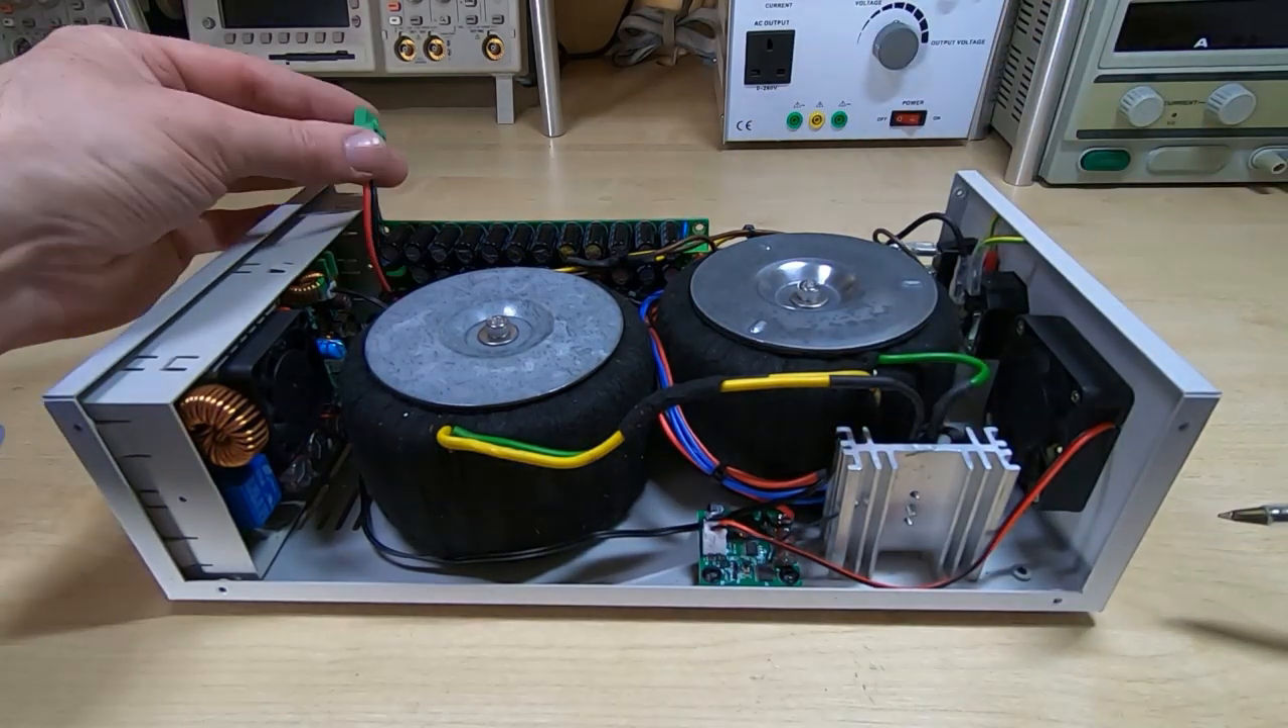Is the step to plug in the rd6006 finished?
No.